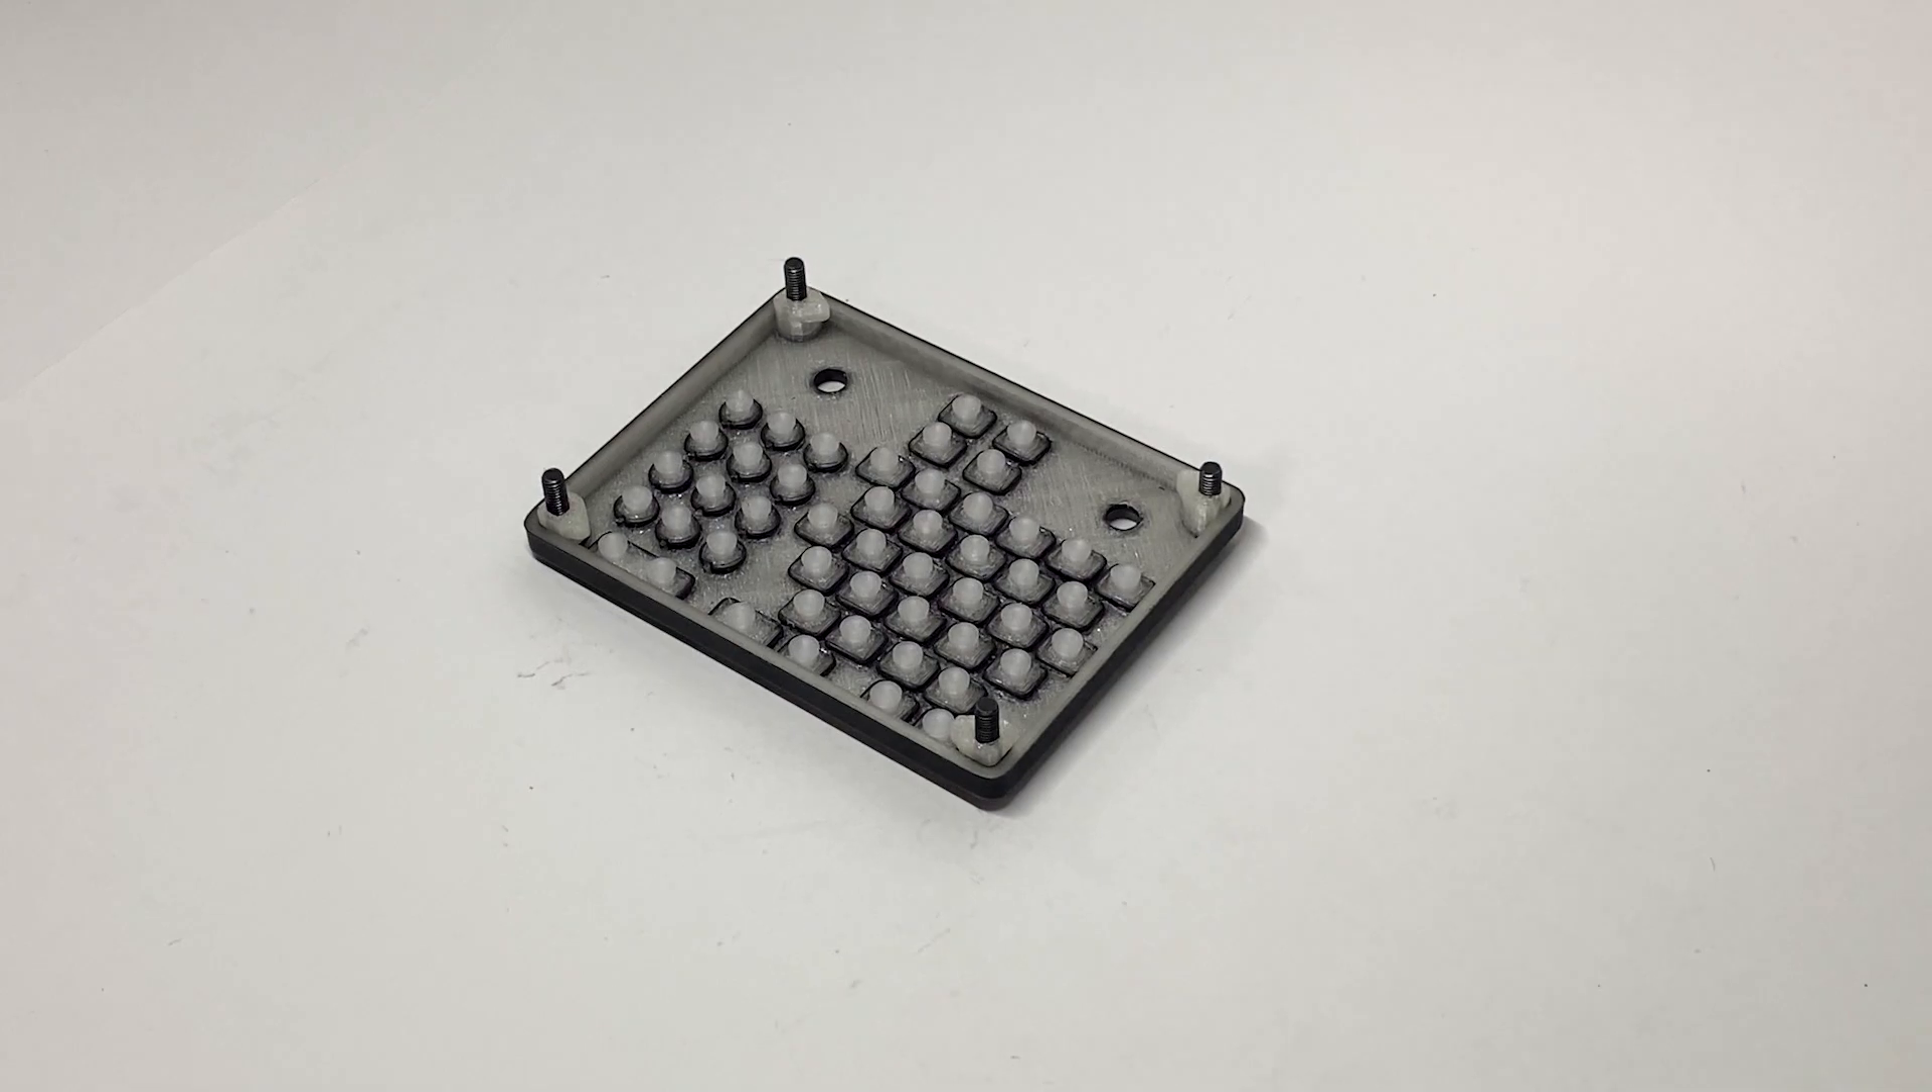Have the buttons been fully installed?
Yes.